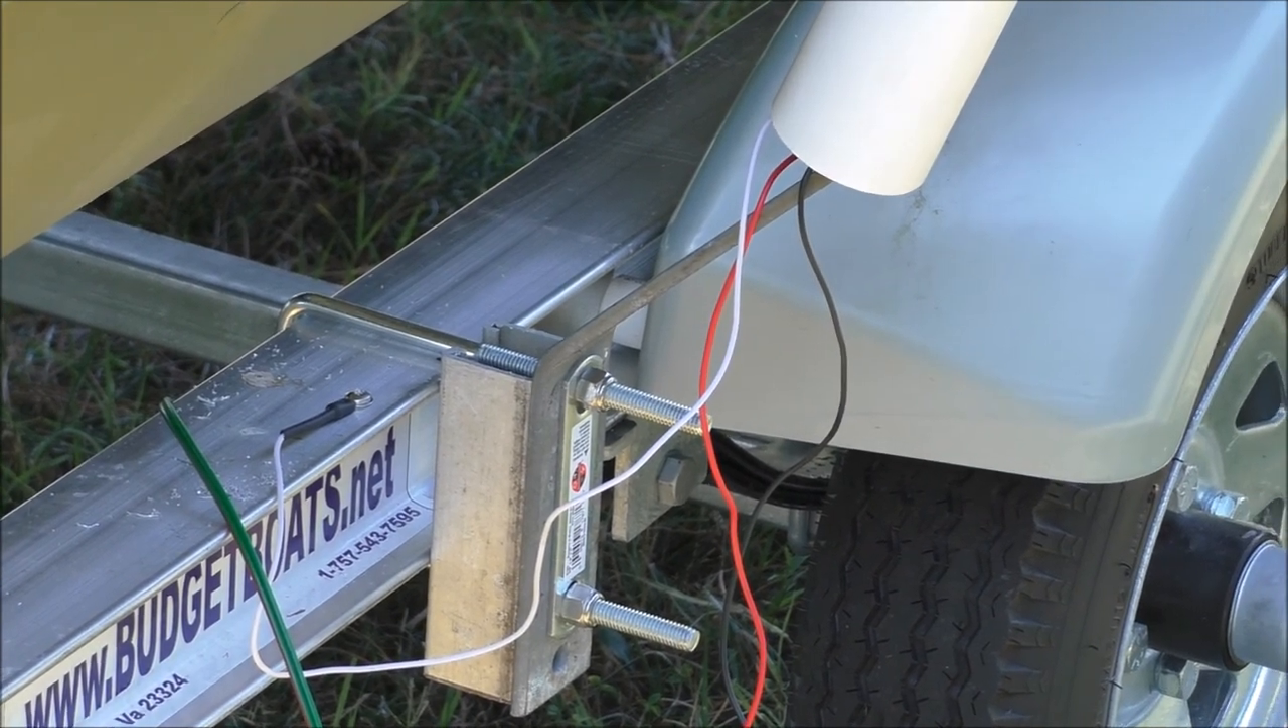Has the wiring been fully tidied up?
No.